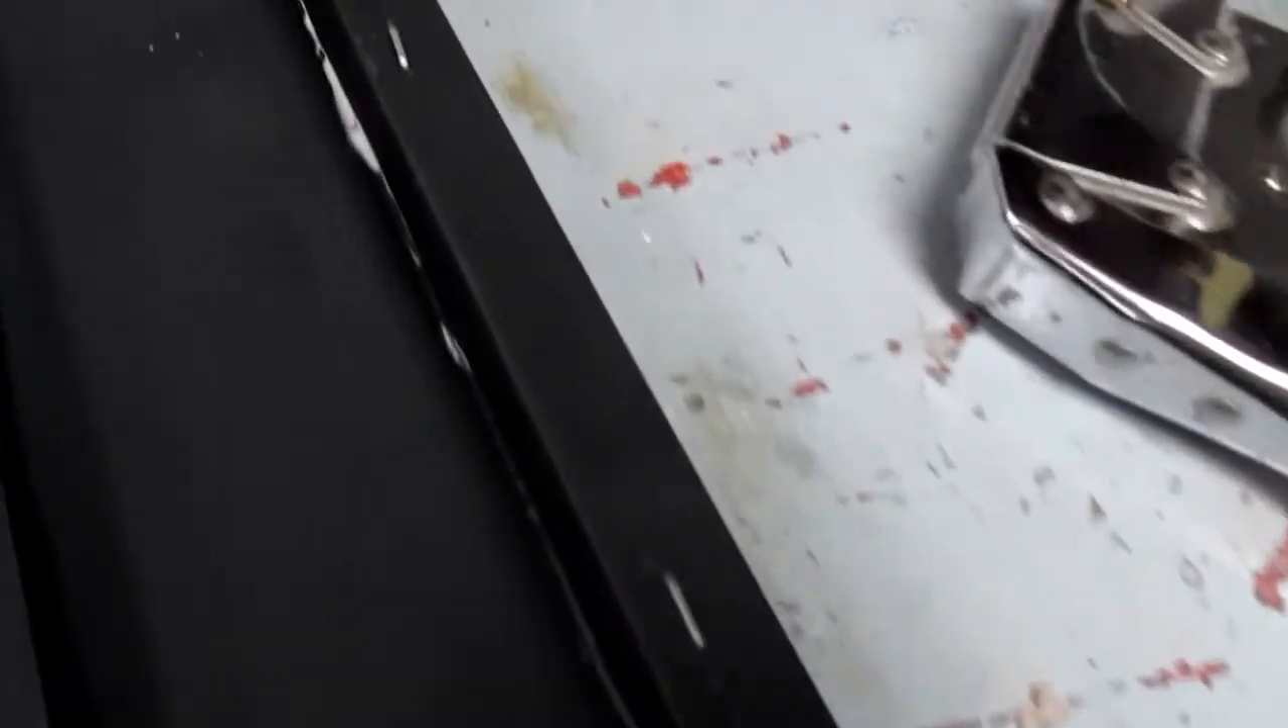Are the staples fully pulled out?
No.